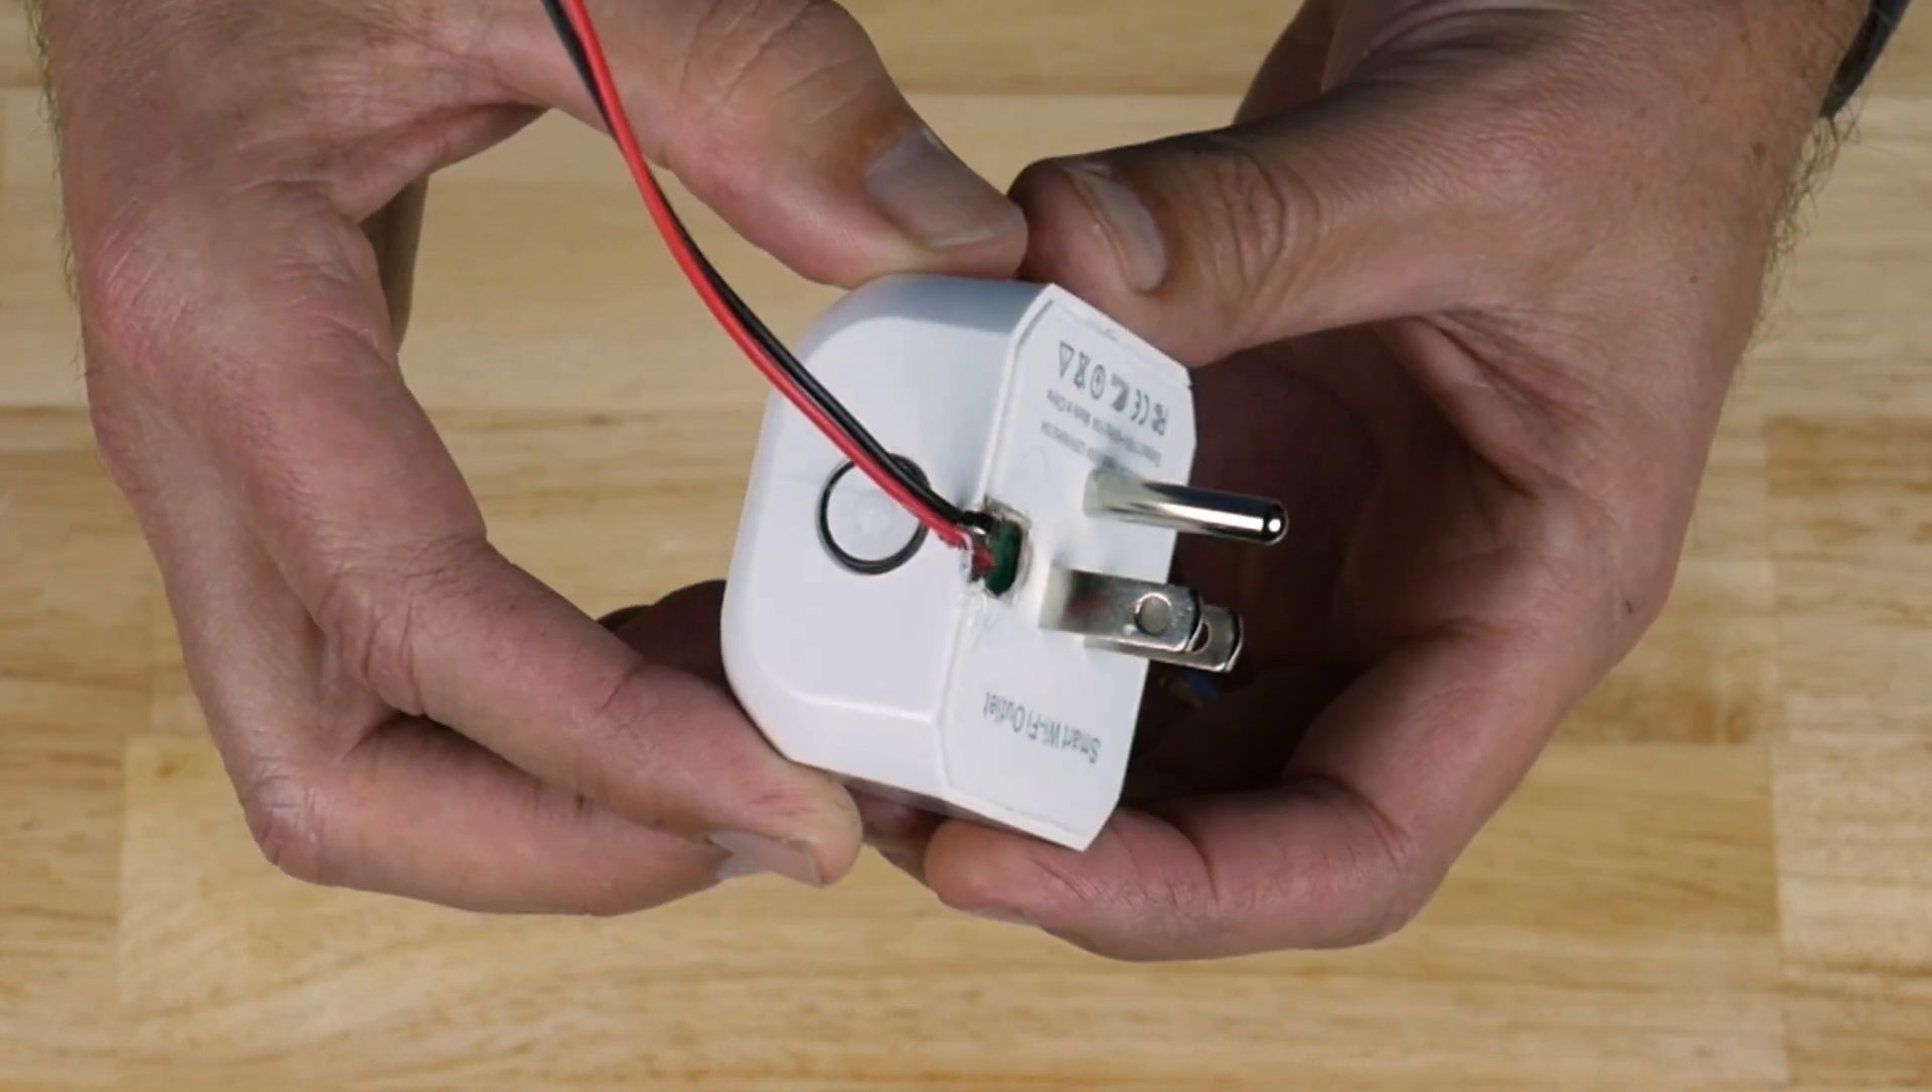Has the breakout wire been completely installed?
Yes.